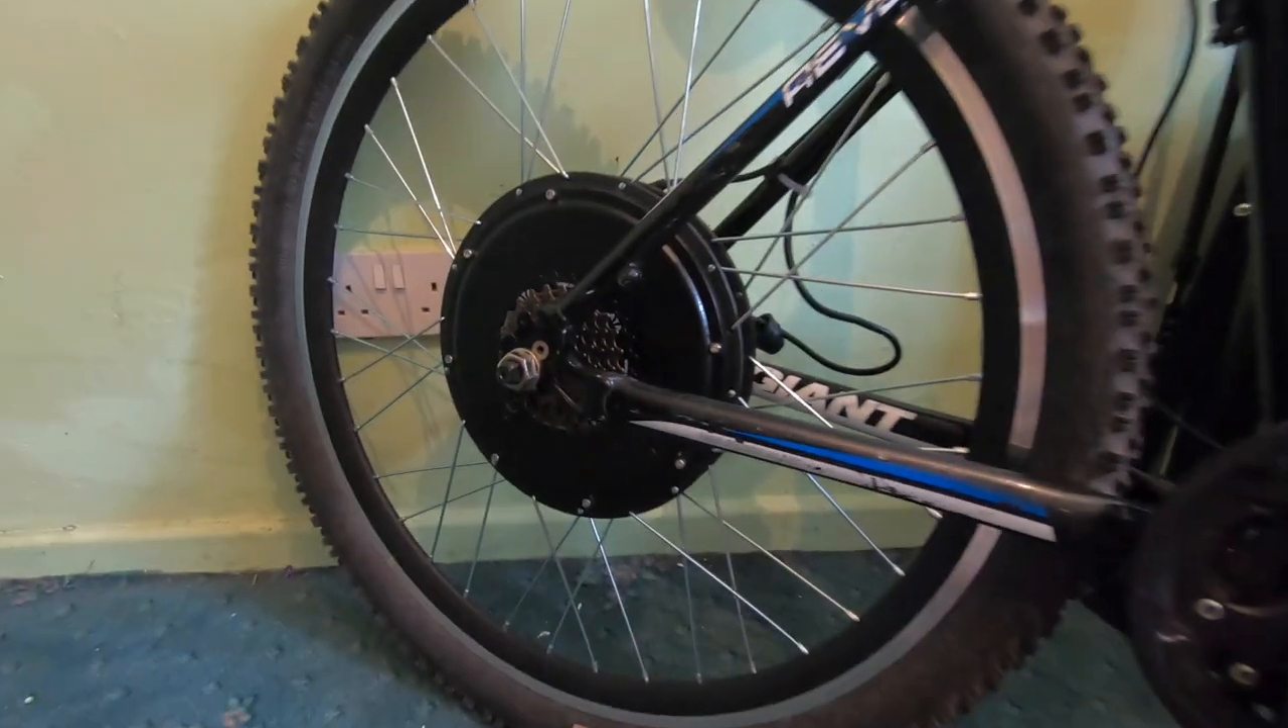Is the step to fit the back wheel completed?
Yes.